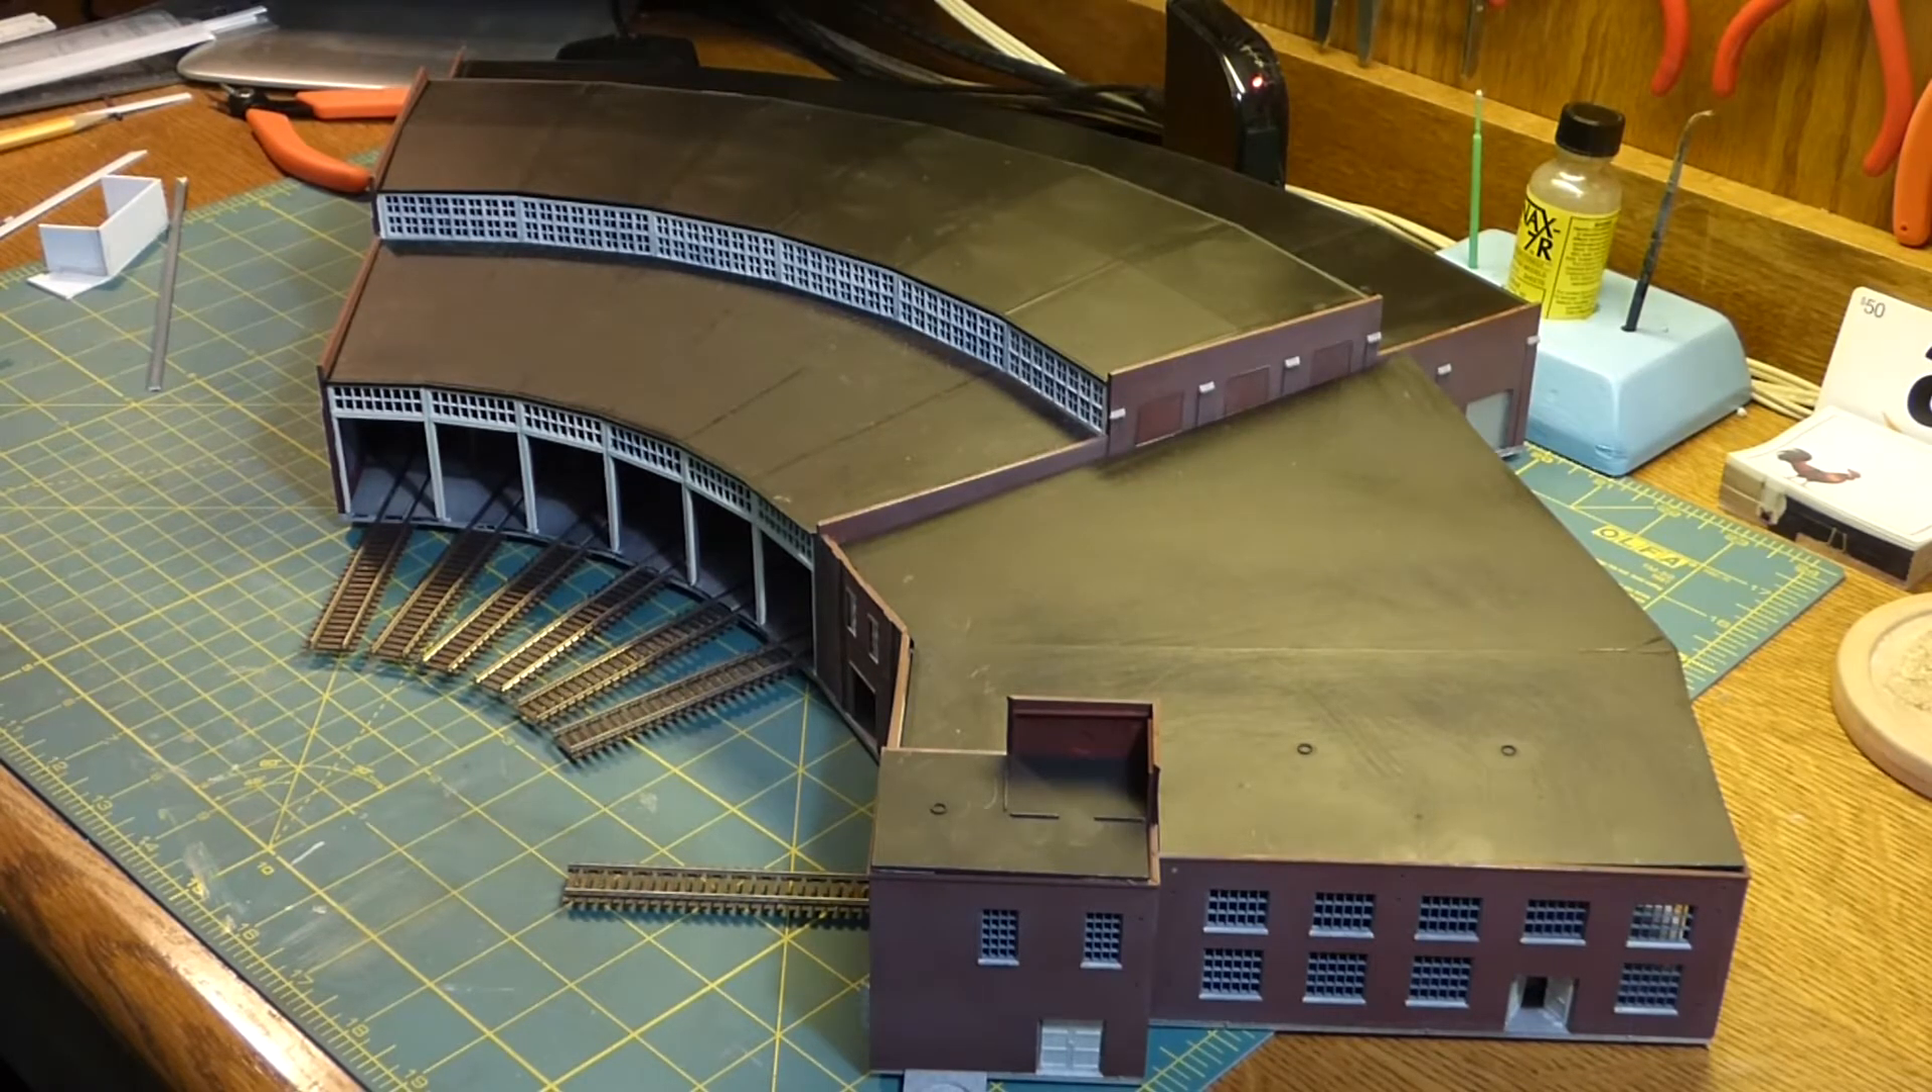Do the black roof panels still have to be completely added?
No.